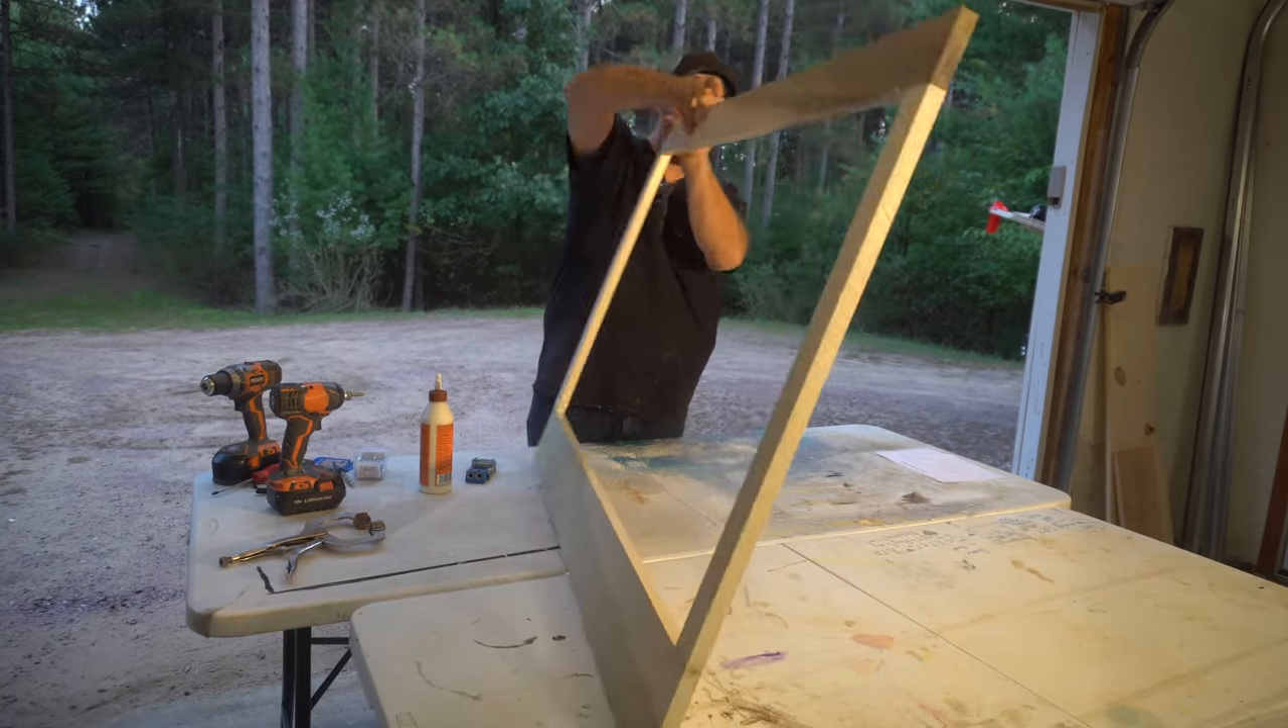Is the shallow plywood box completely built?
No.